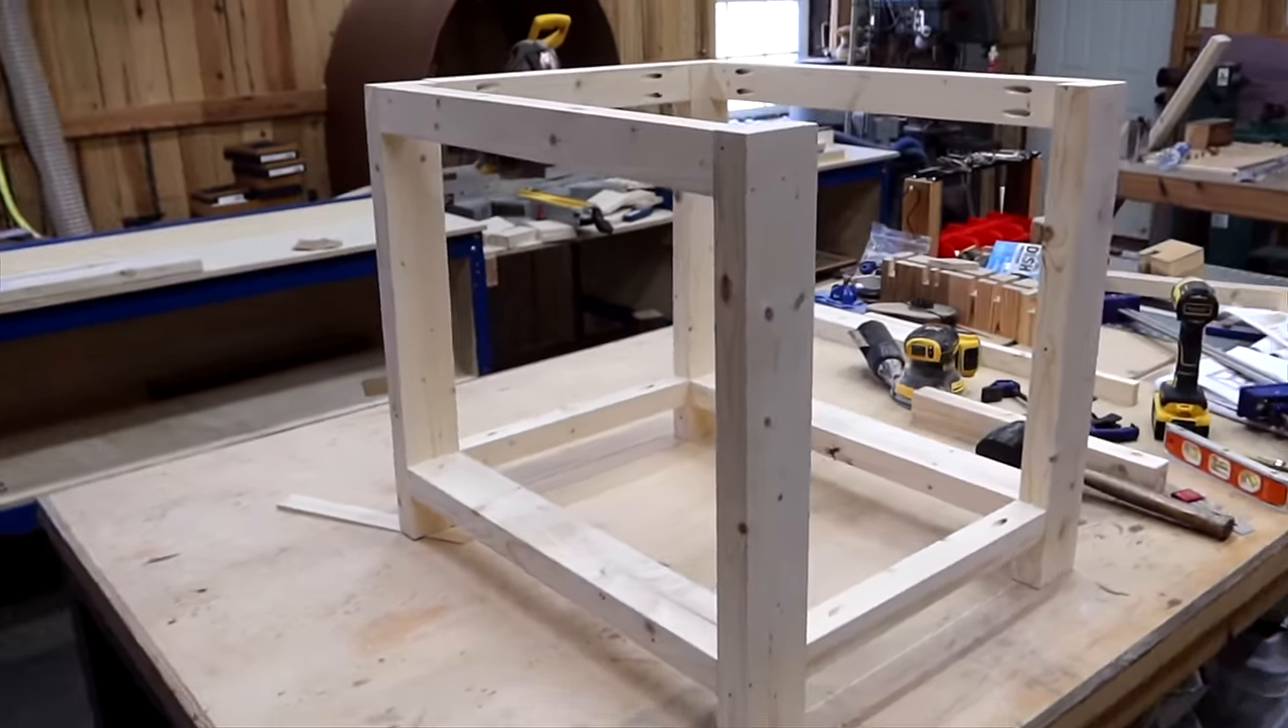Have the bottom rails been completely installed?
Yes.